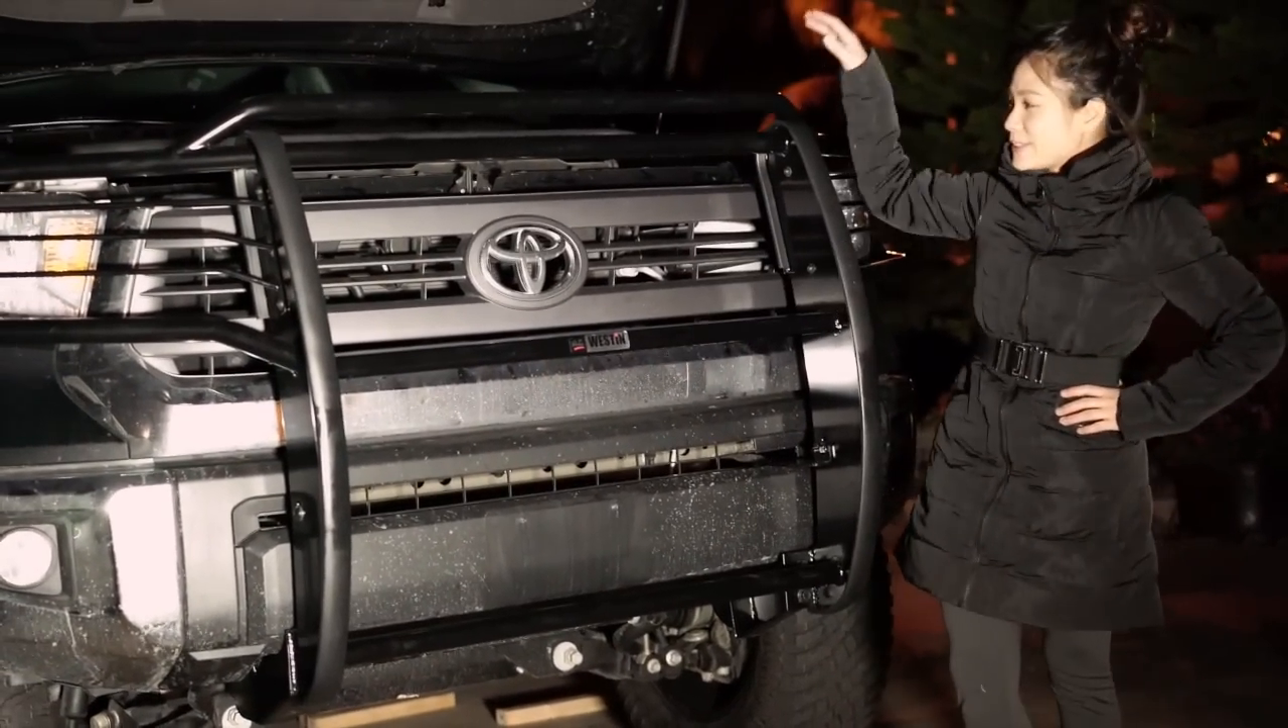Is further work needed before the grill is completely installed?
No.